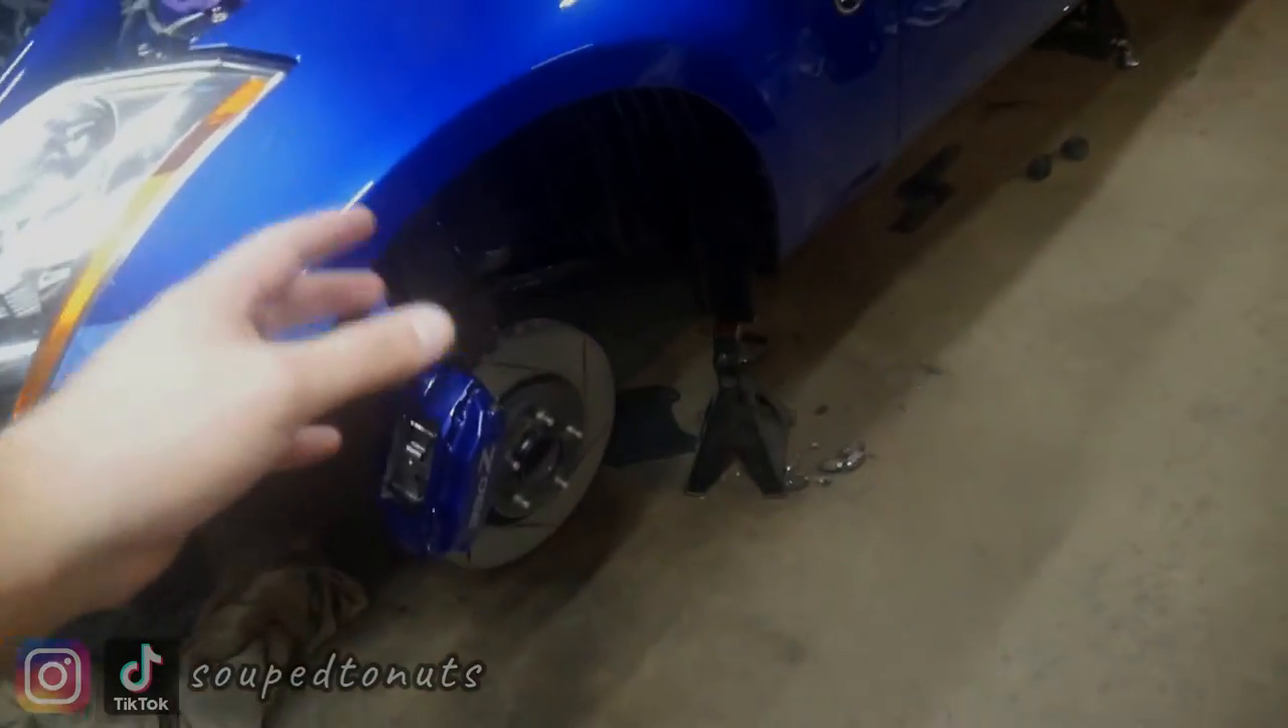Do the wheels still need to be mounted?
Yes.